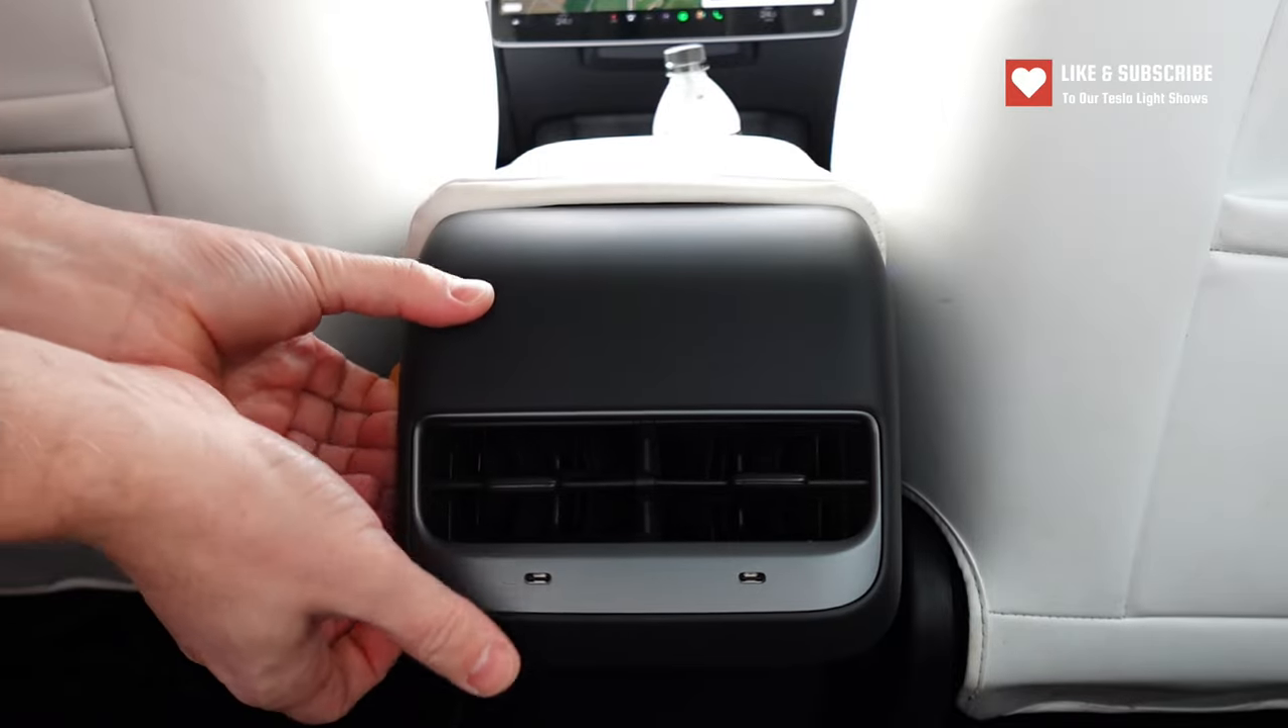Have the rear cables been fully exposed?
No.